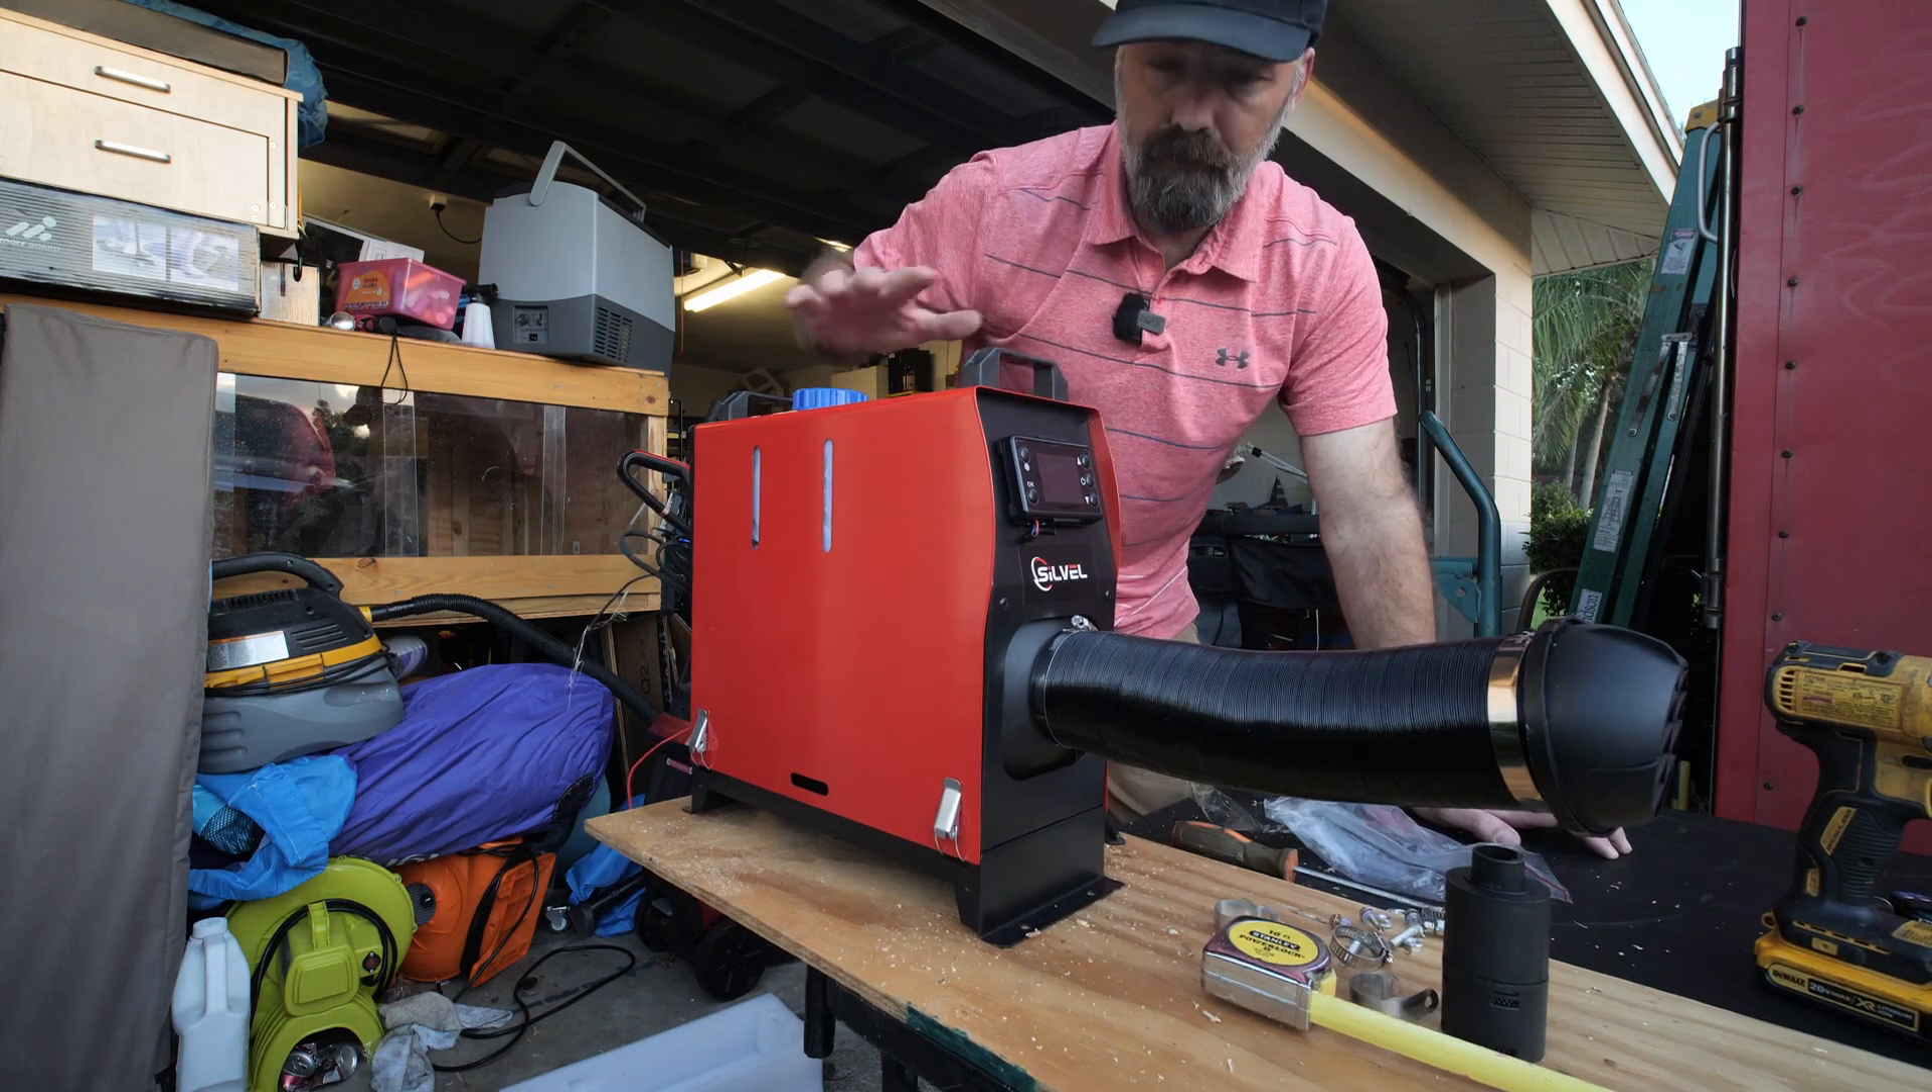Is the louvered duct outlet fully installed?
Yes.